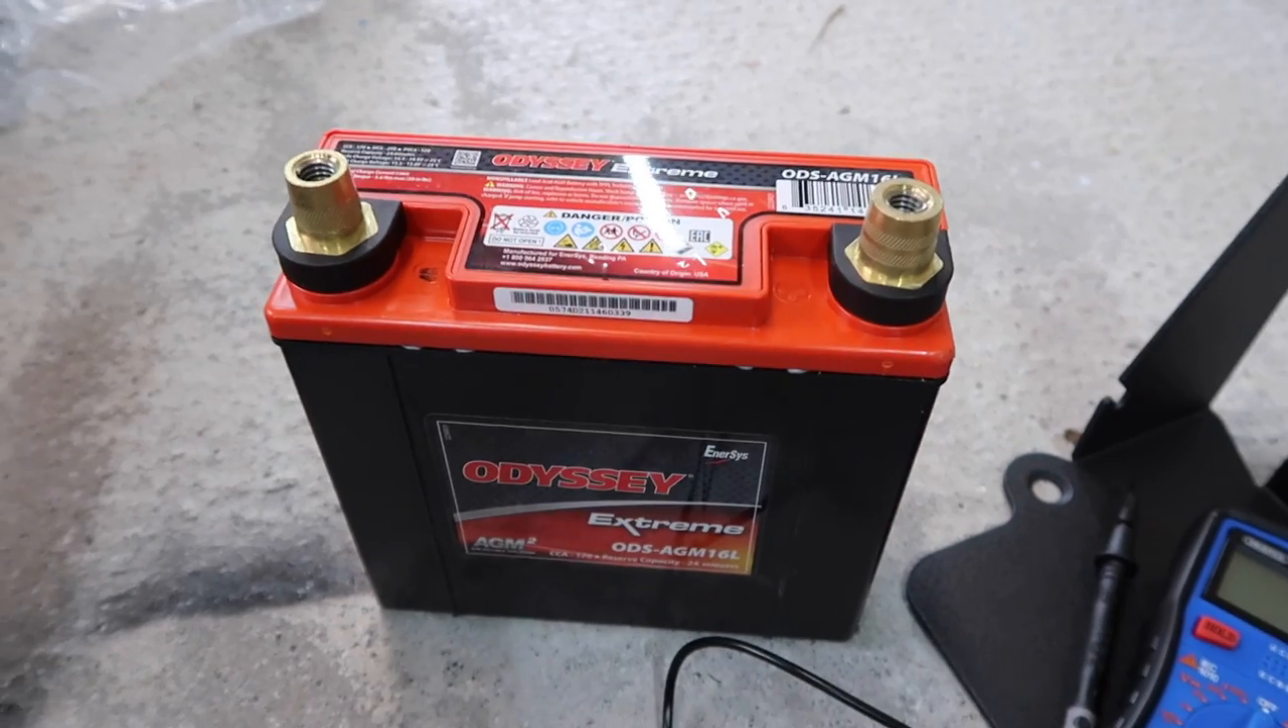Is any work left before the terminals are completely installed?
No.